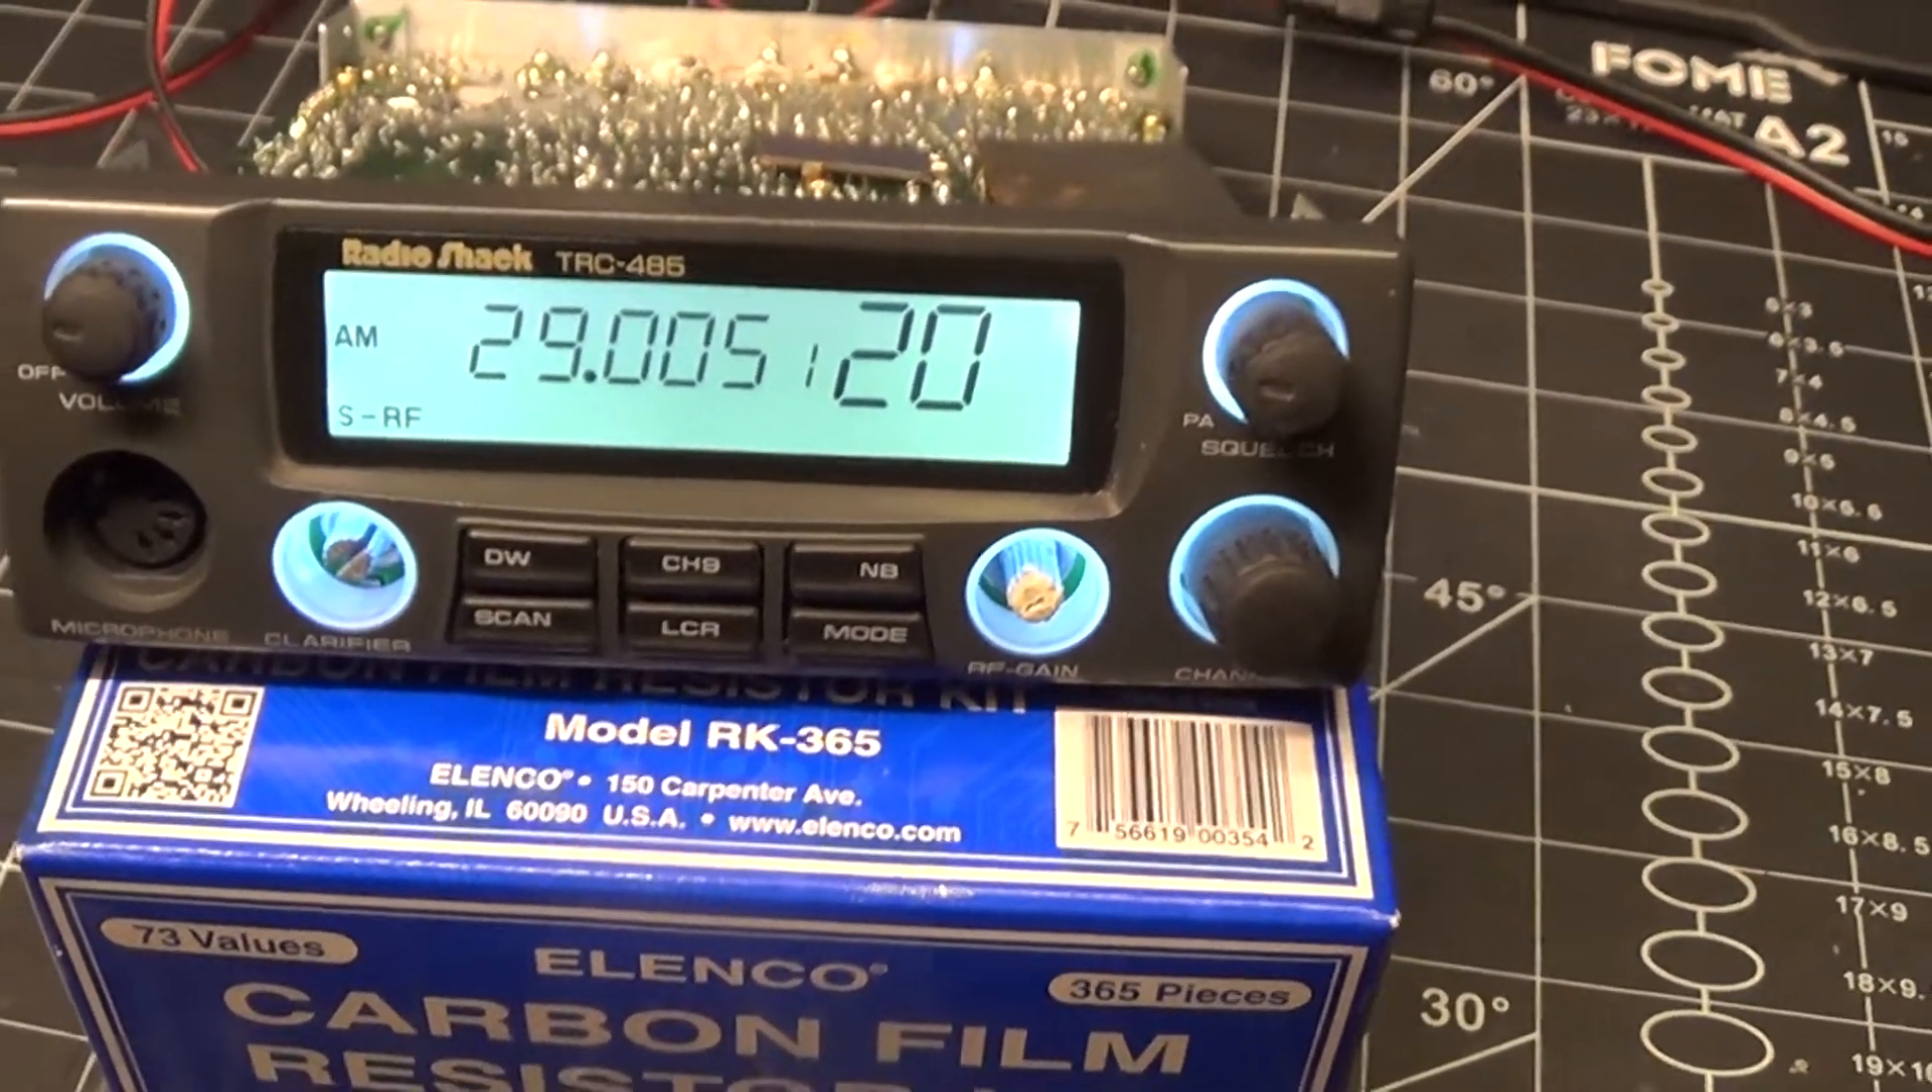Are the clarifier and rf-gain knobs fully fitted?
No.